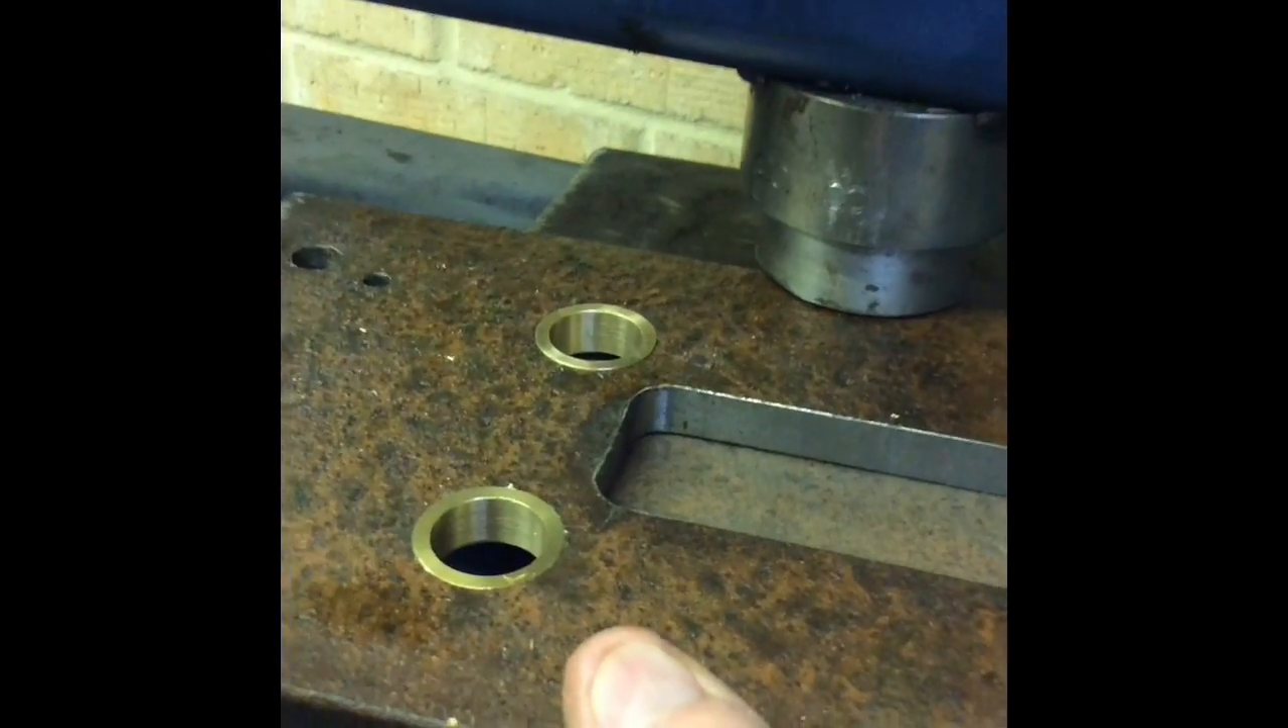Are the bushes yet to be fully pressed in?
No.